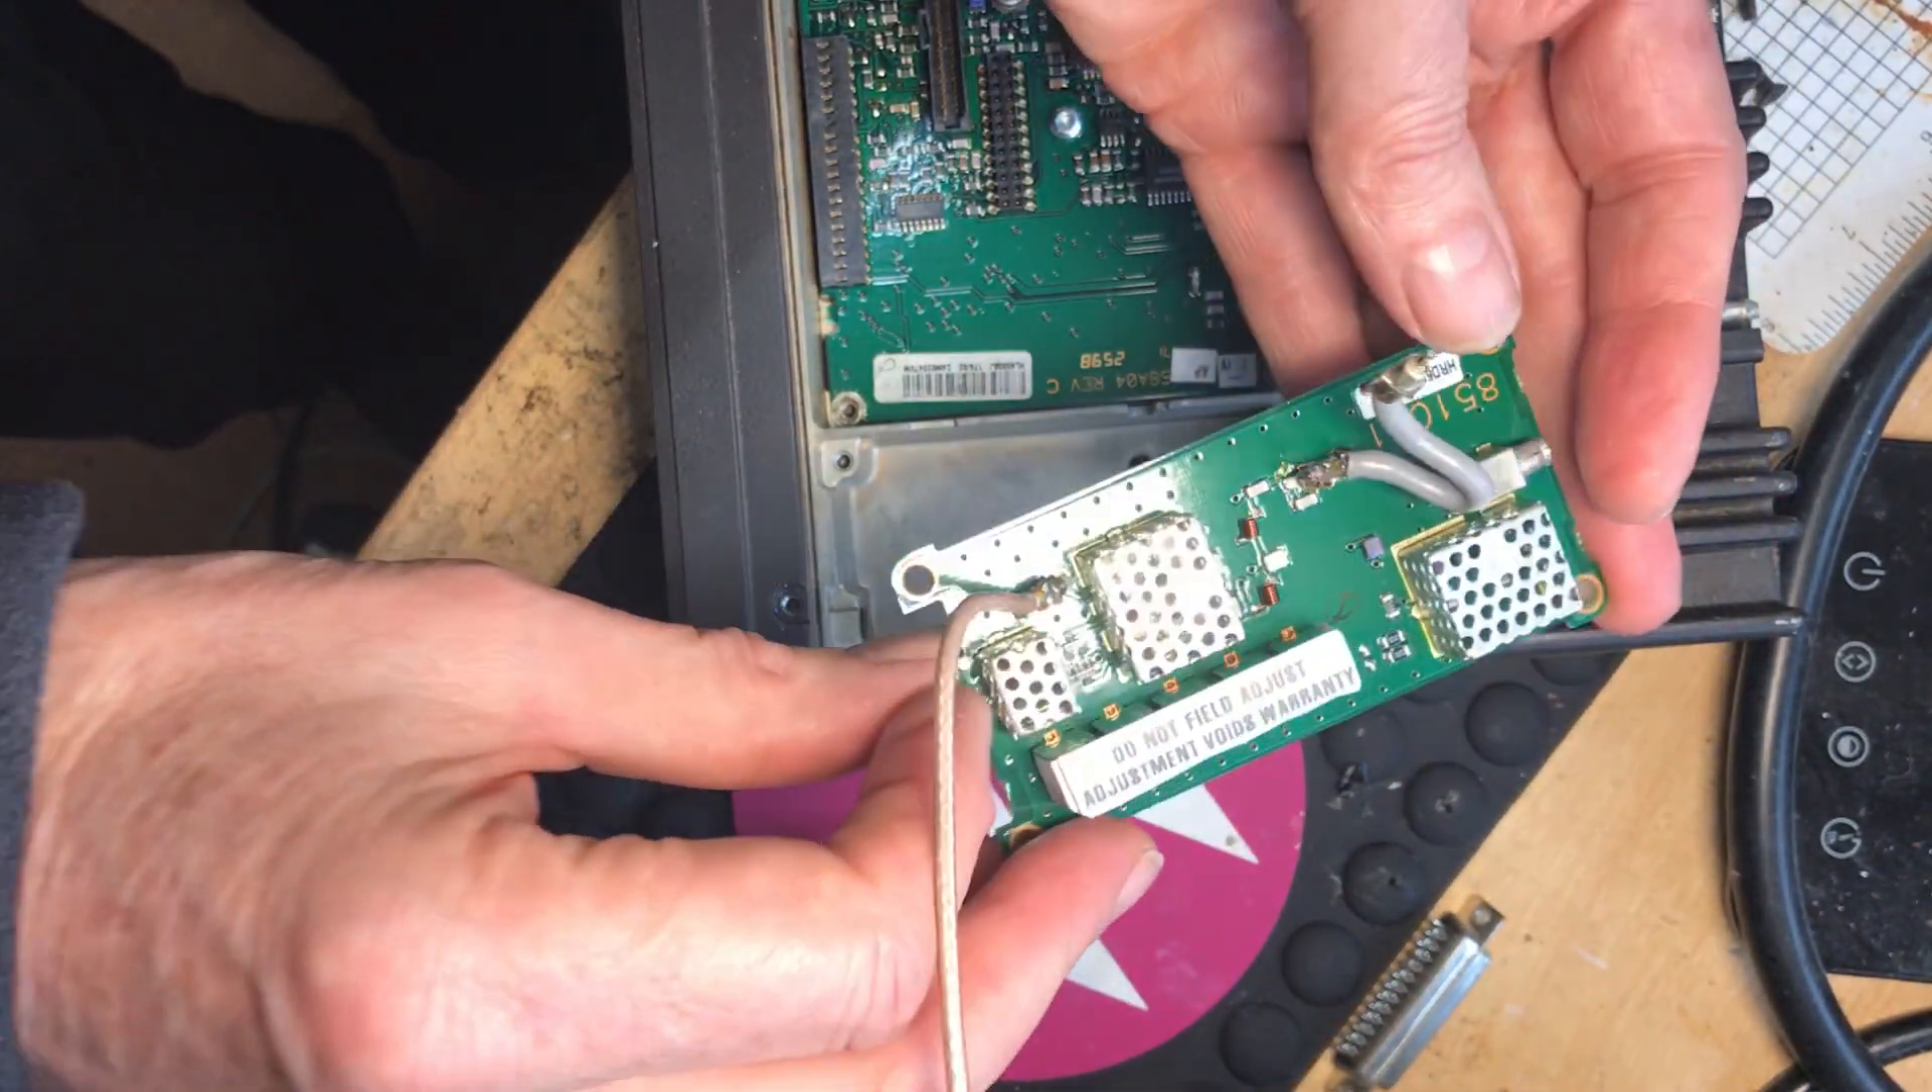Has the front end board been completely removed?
Yes.